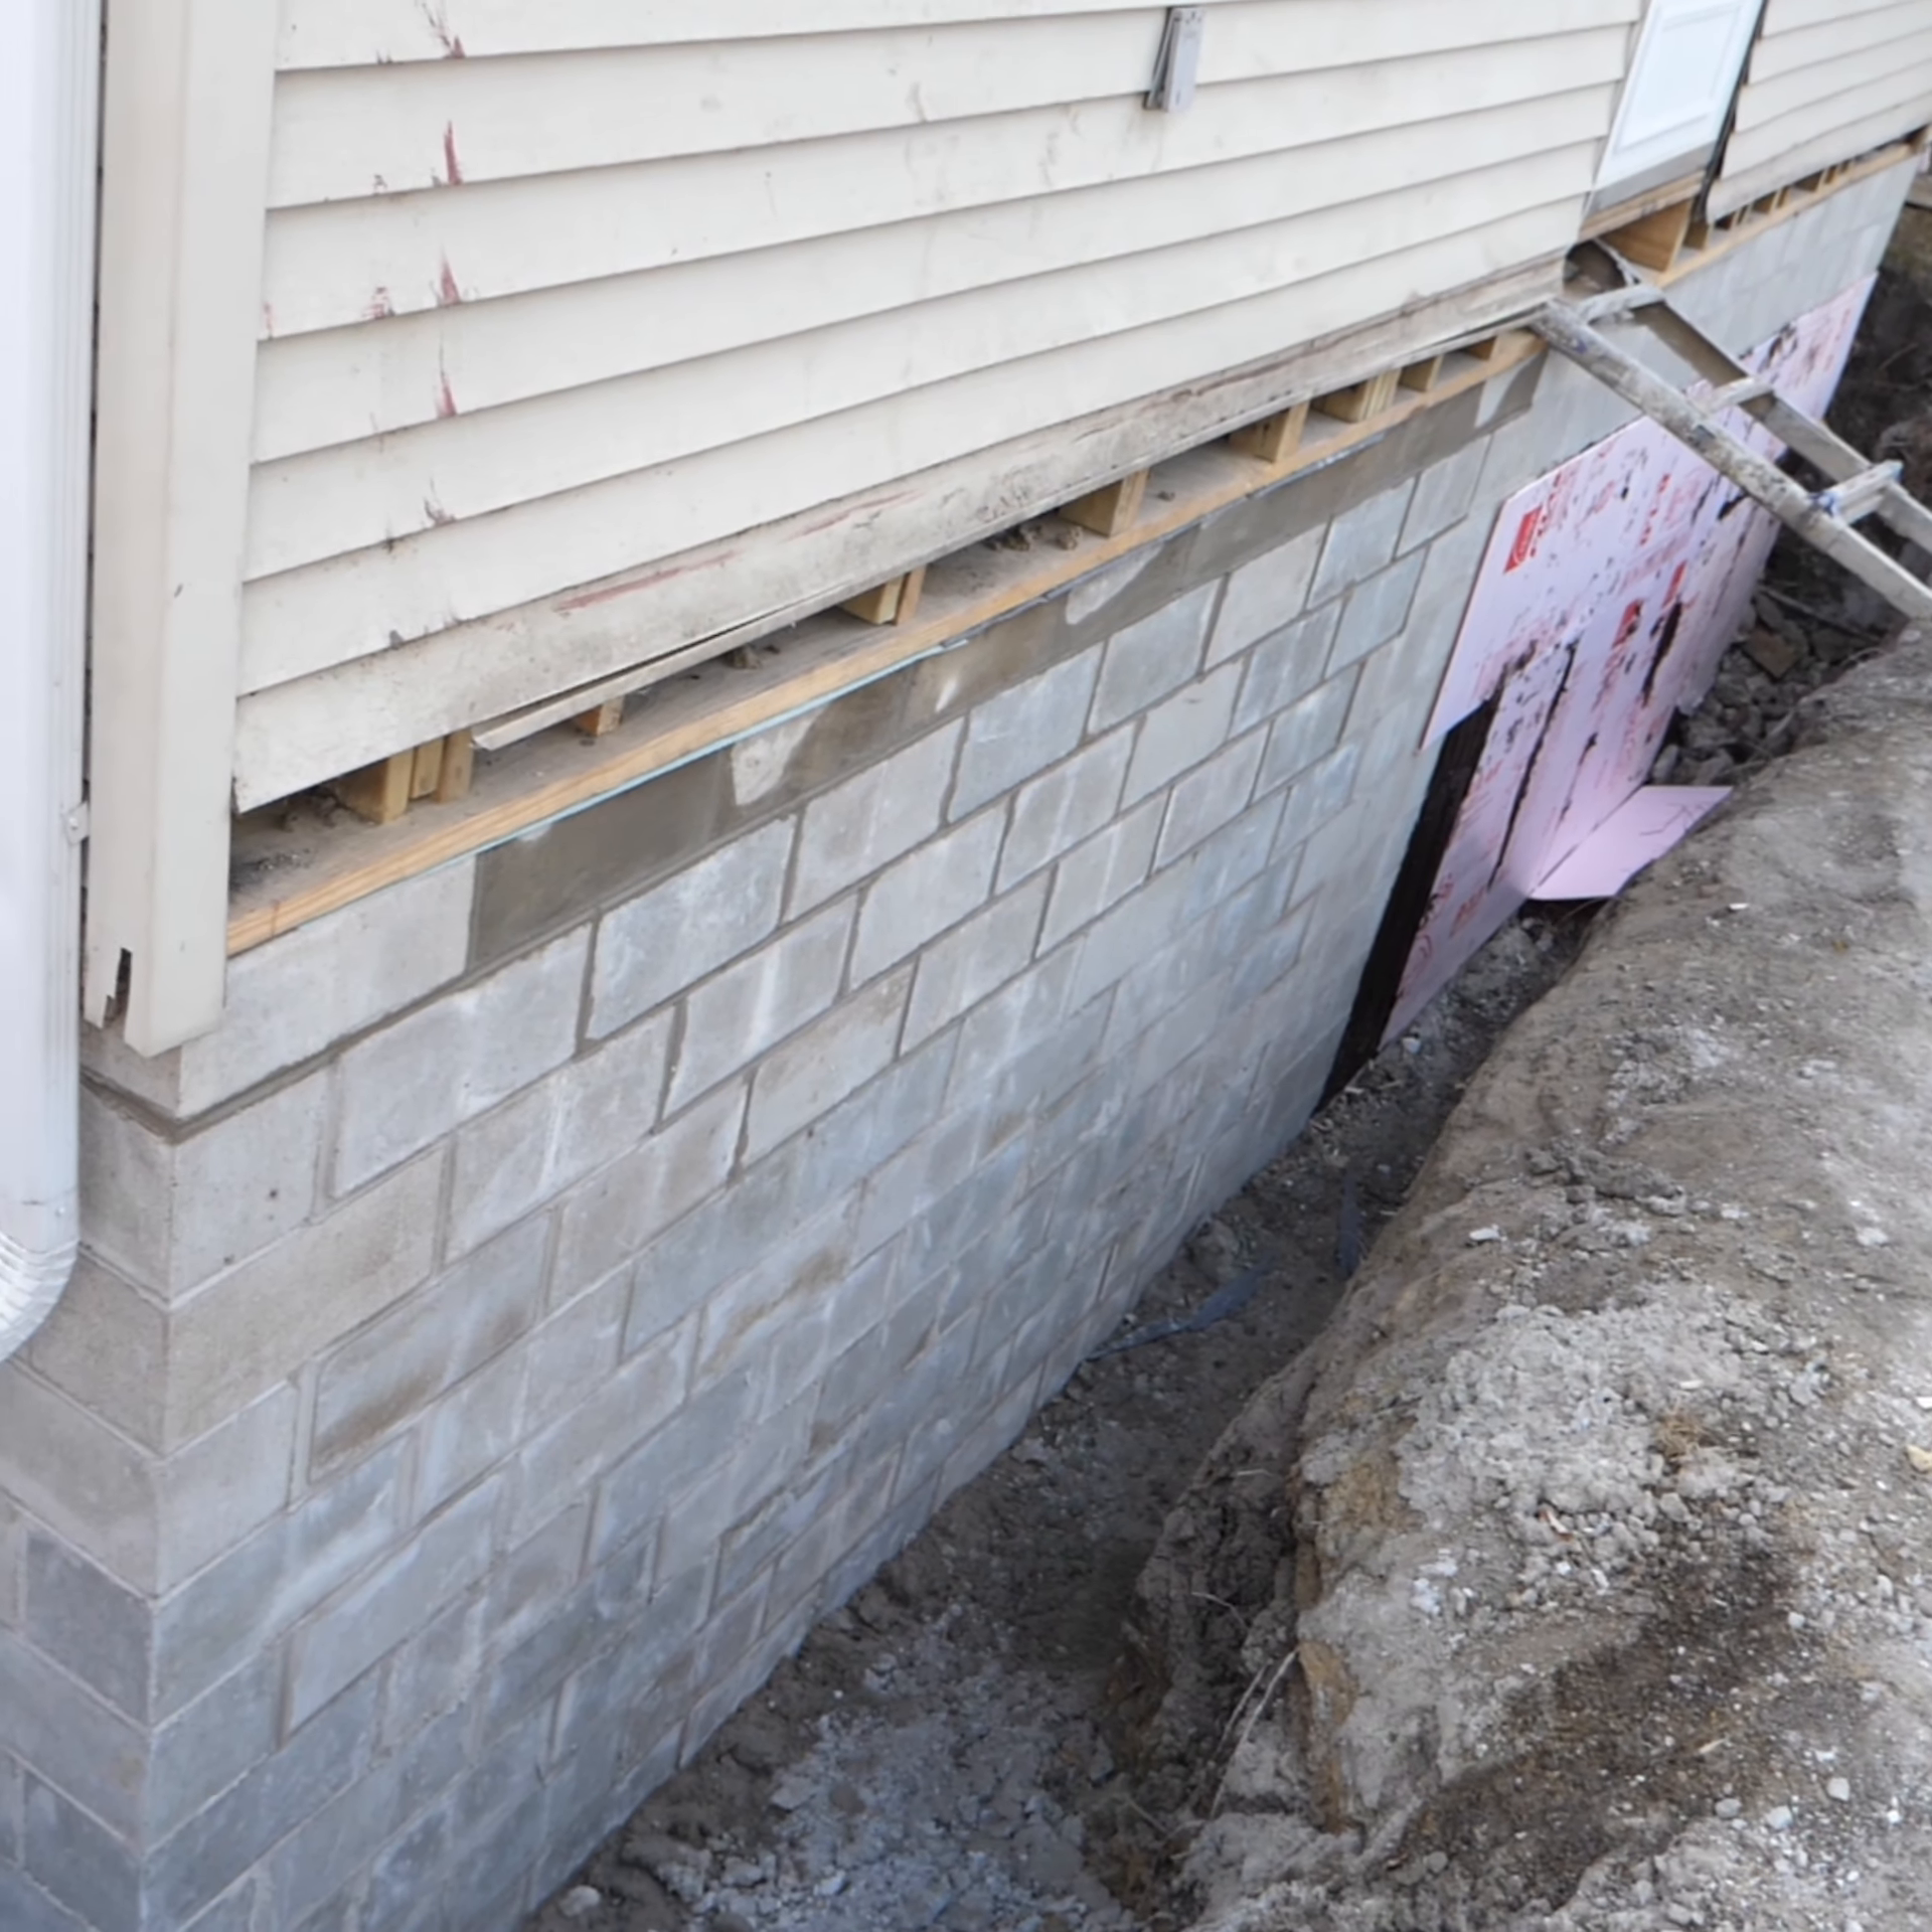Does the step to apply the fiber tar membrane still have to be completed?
Yes.